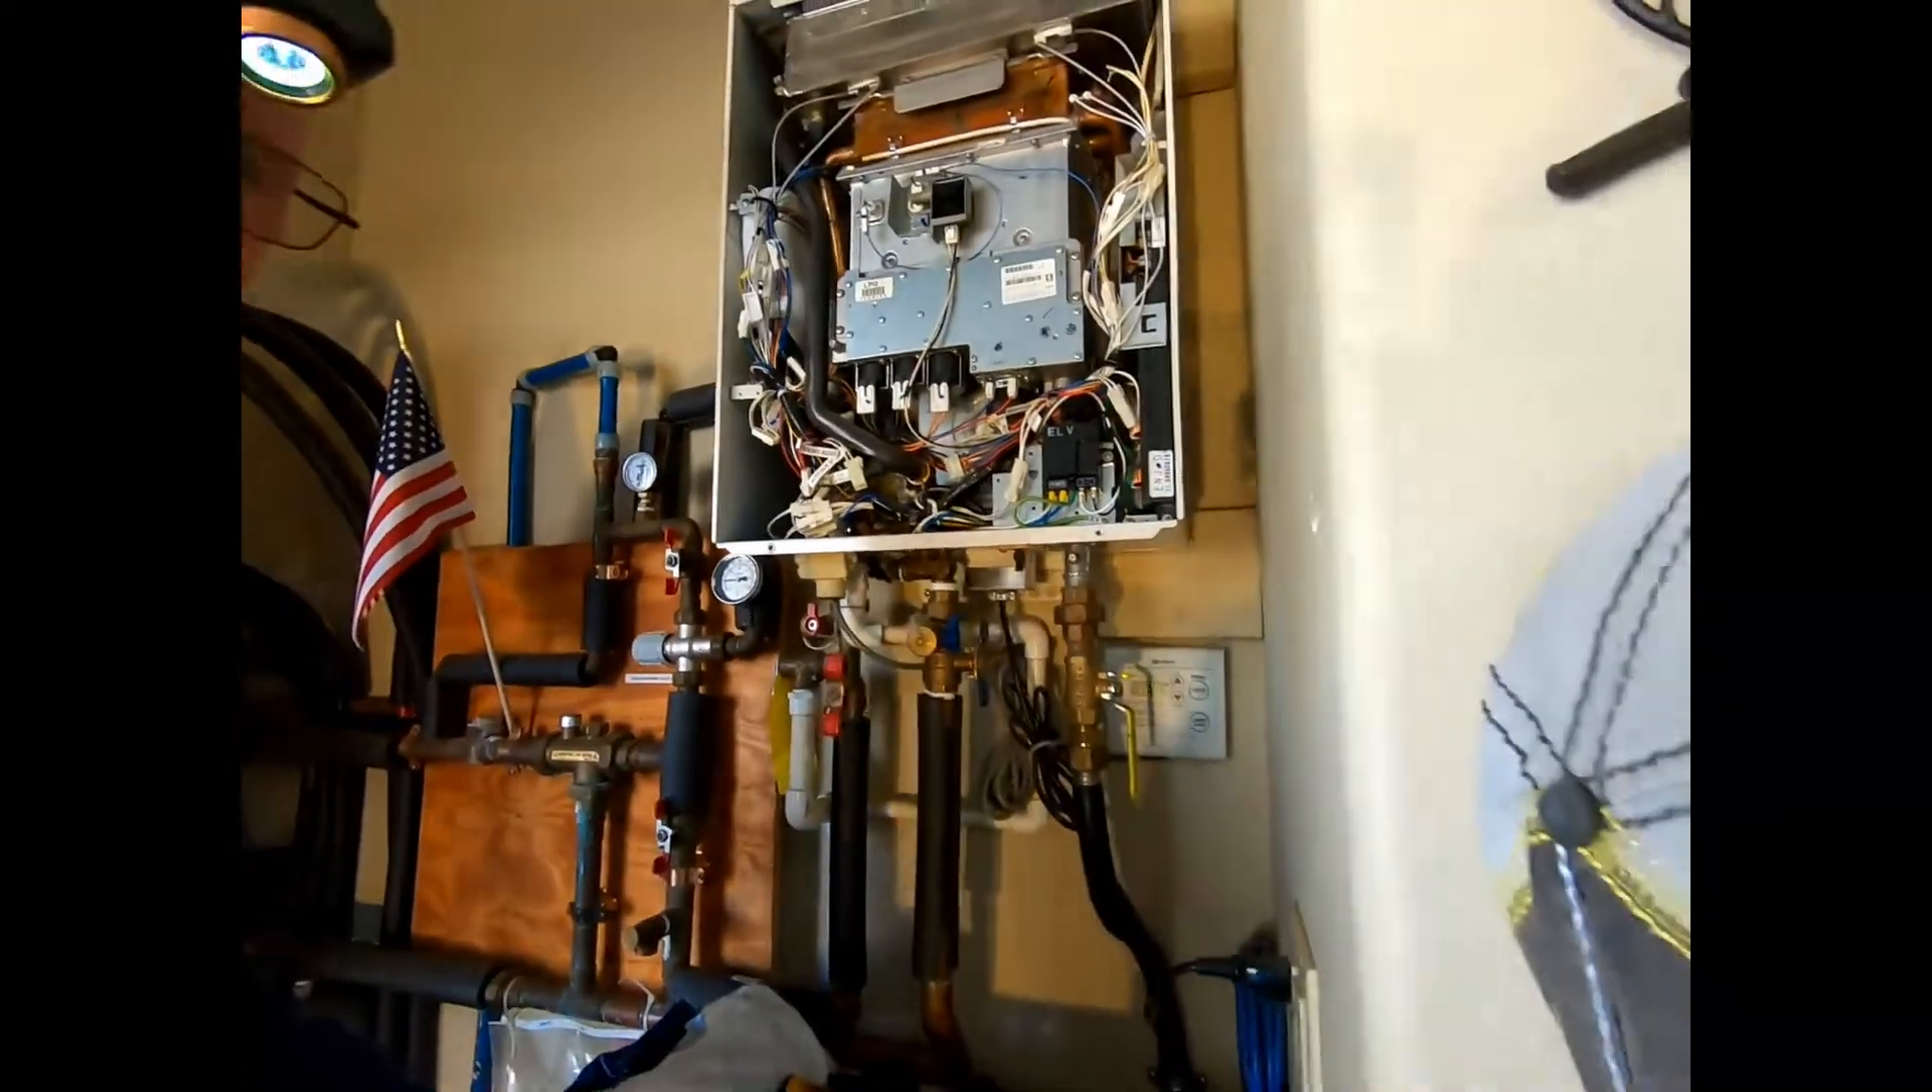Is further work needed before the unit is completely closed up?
Yes.